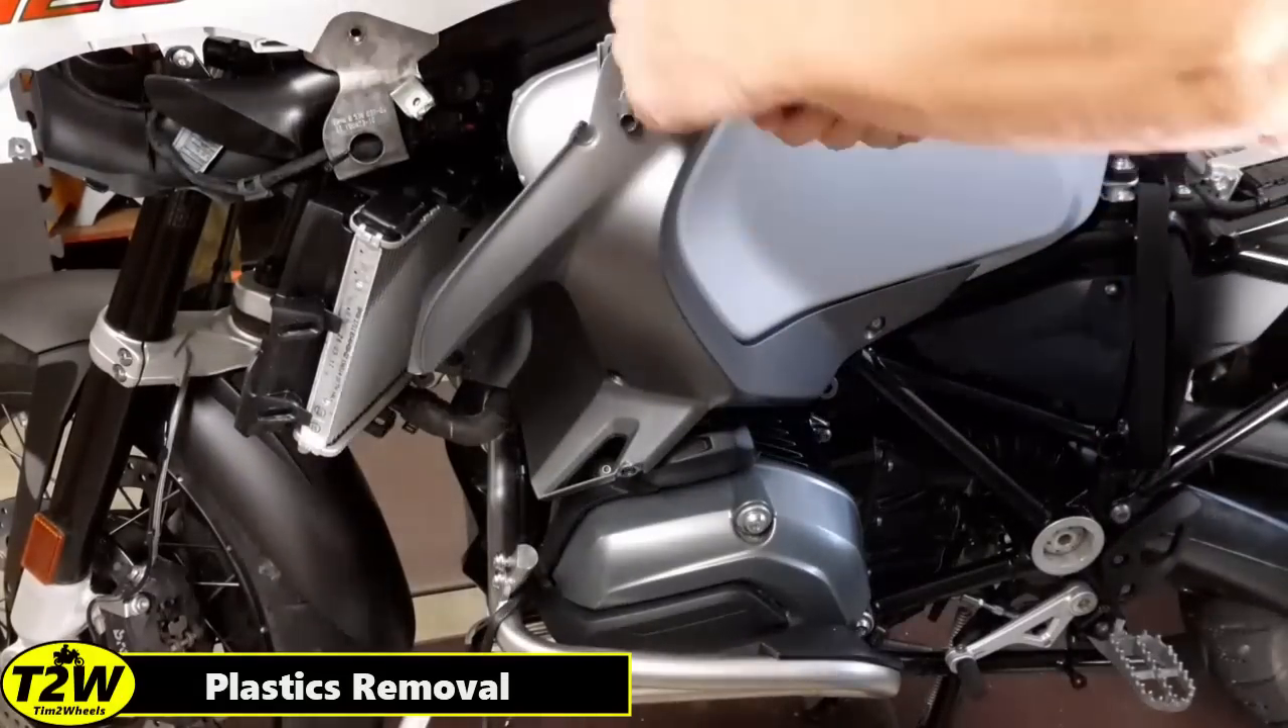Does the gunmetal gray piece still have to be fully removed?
Yes.